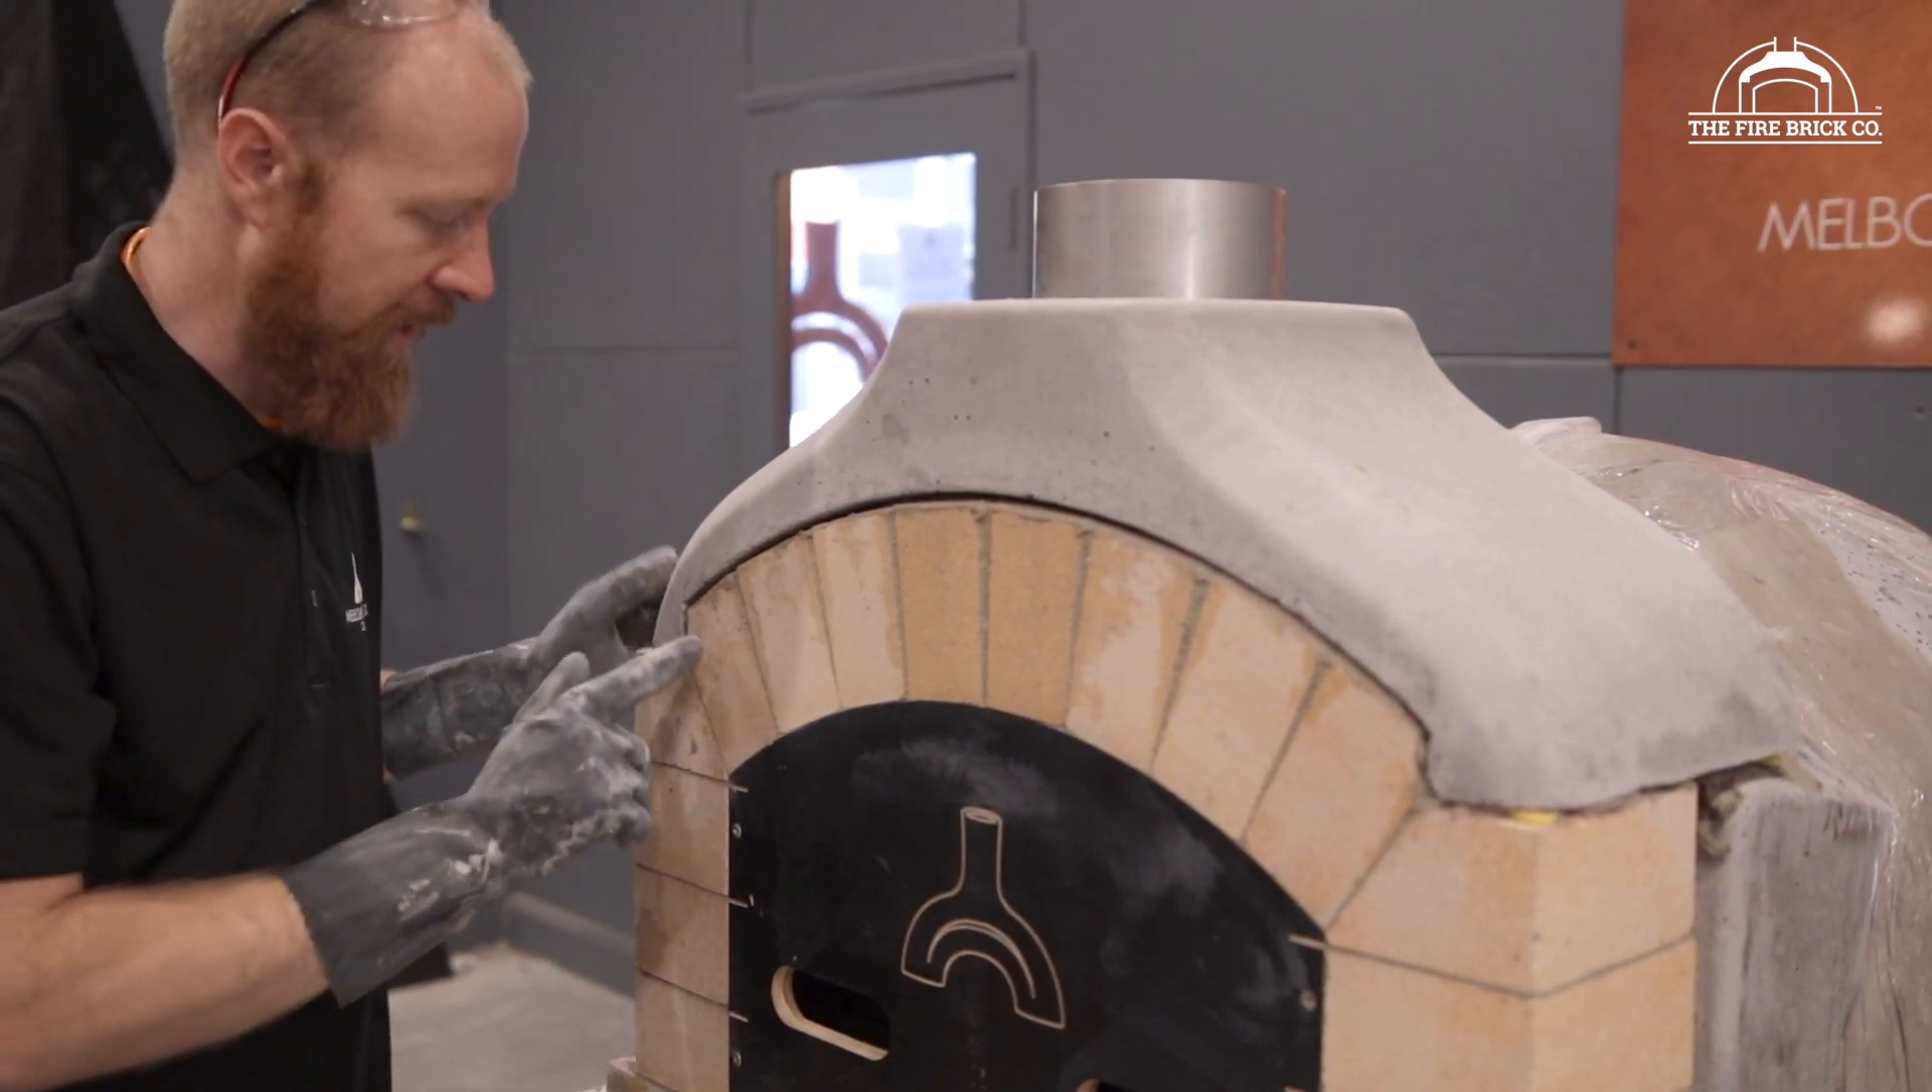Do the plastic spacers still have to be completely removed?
Yes.